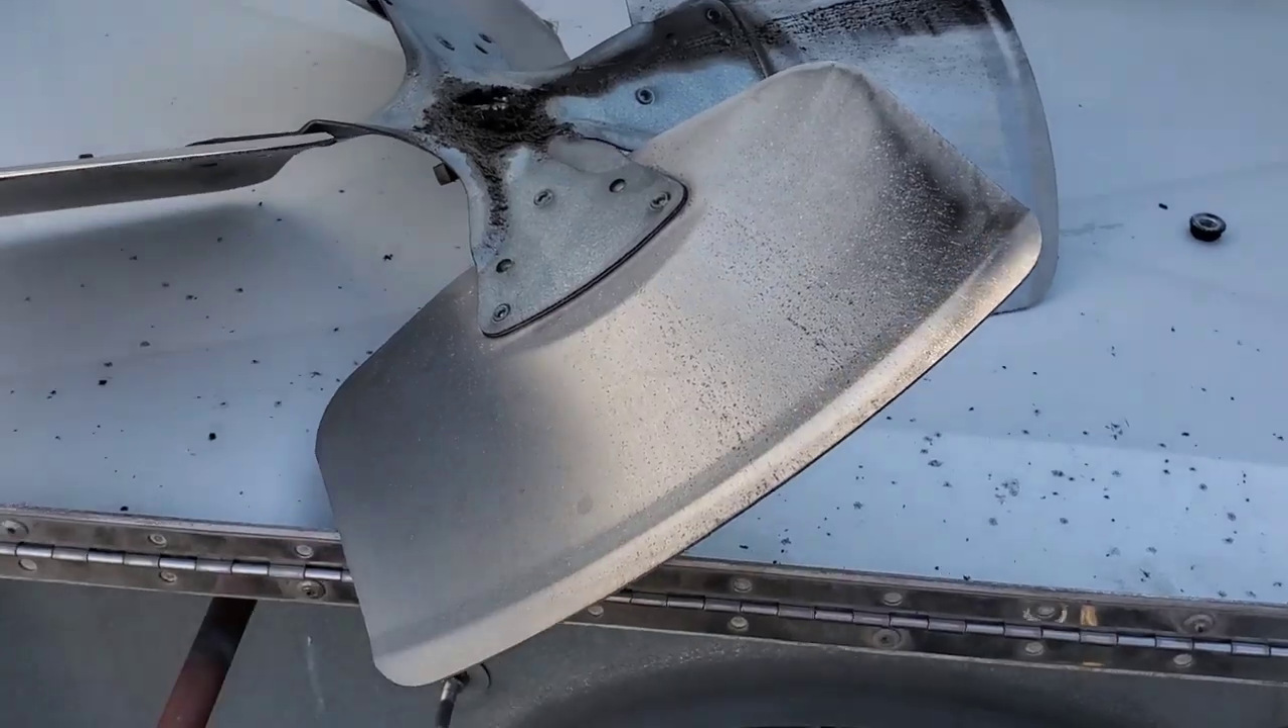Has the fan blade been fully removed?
Yes.